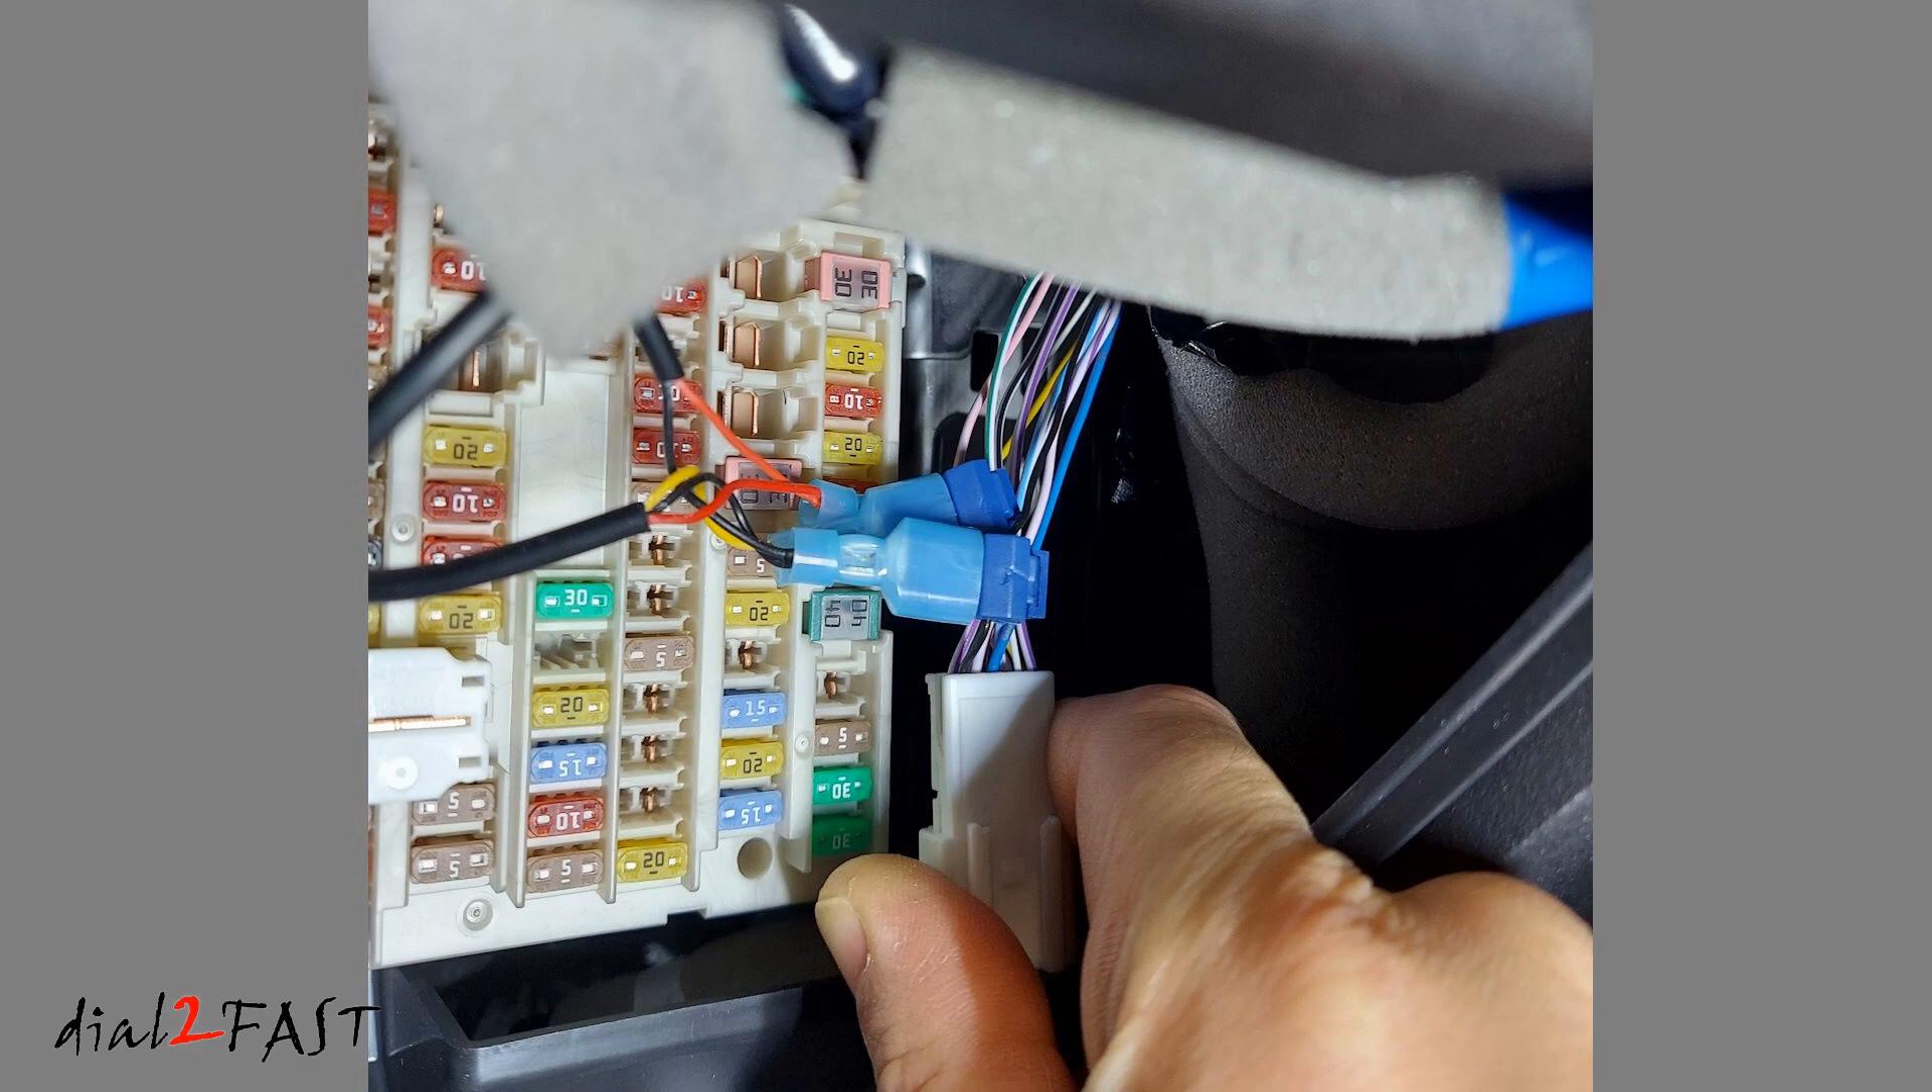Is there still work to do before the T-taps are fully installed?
No.